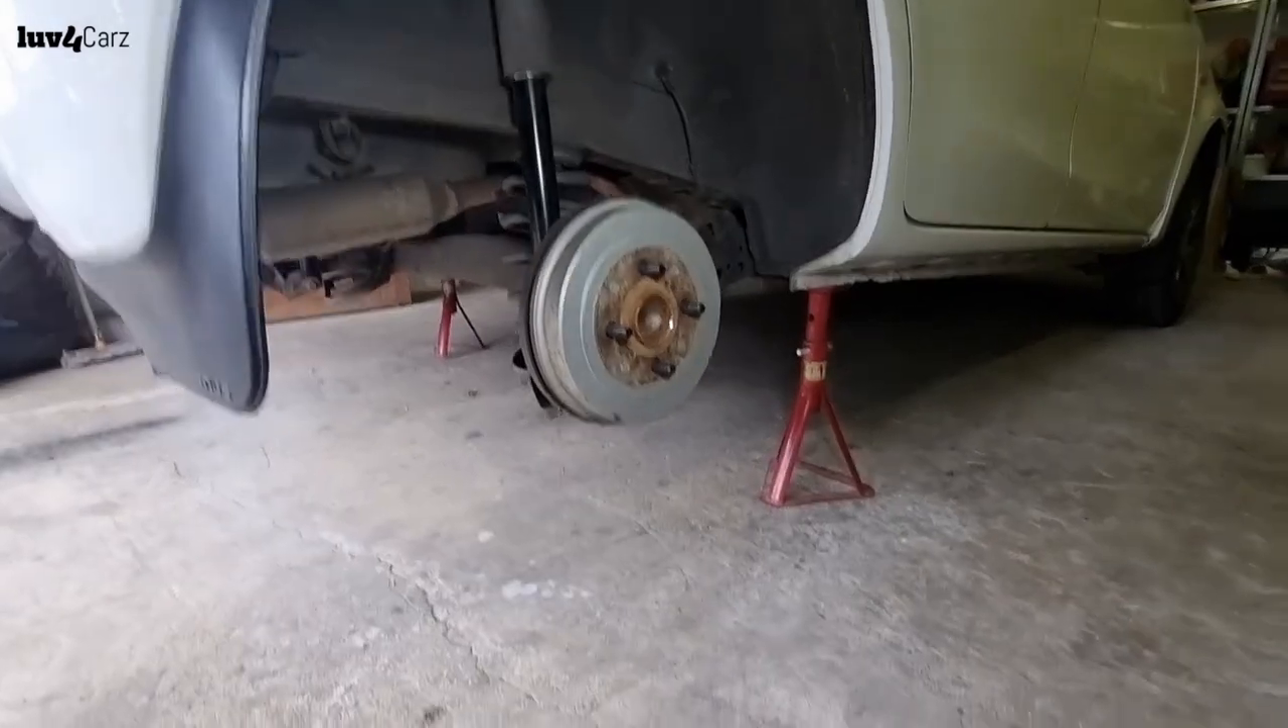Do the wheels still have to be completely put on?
Yes.